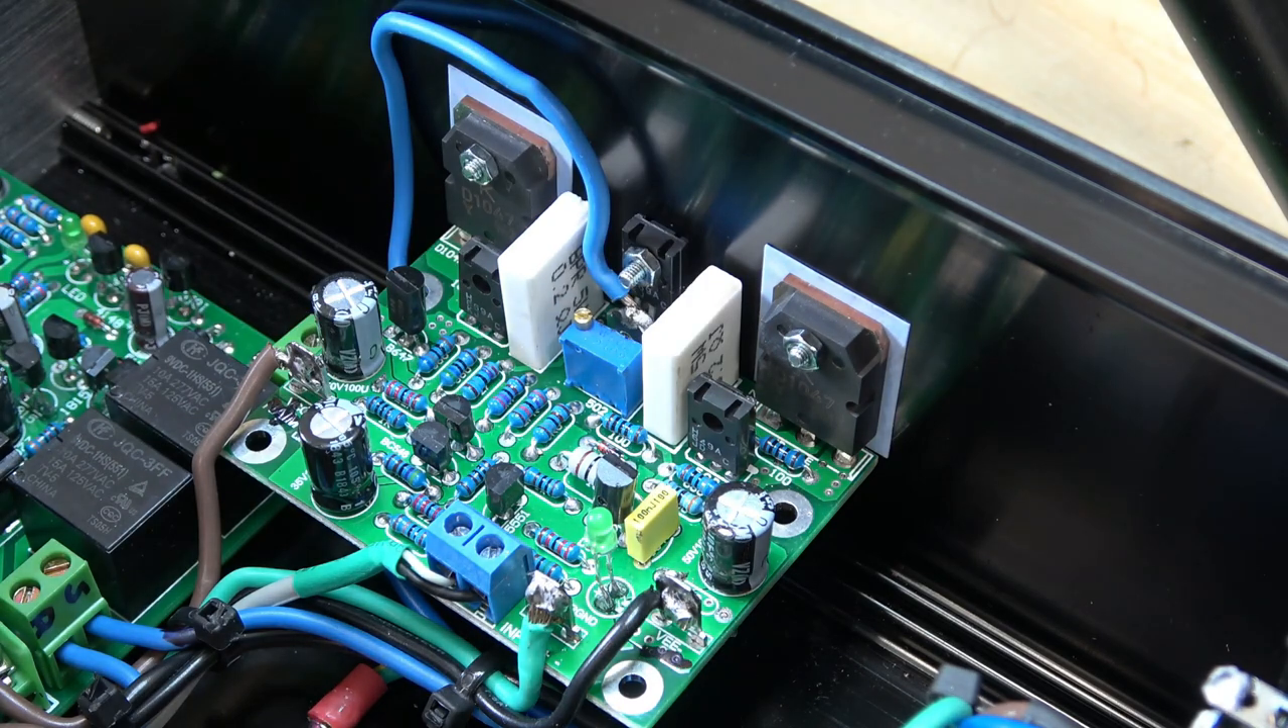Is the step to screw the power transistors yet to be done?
No.